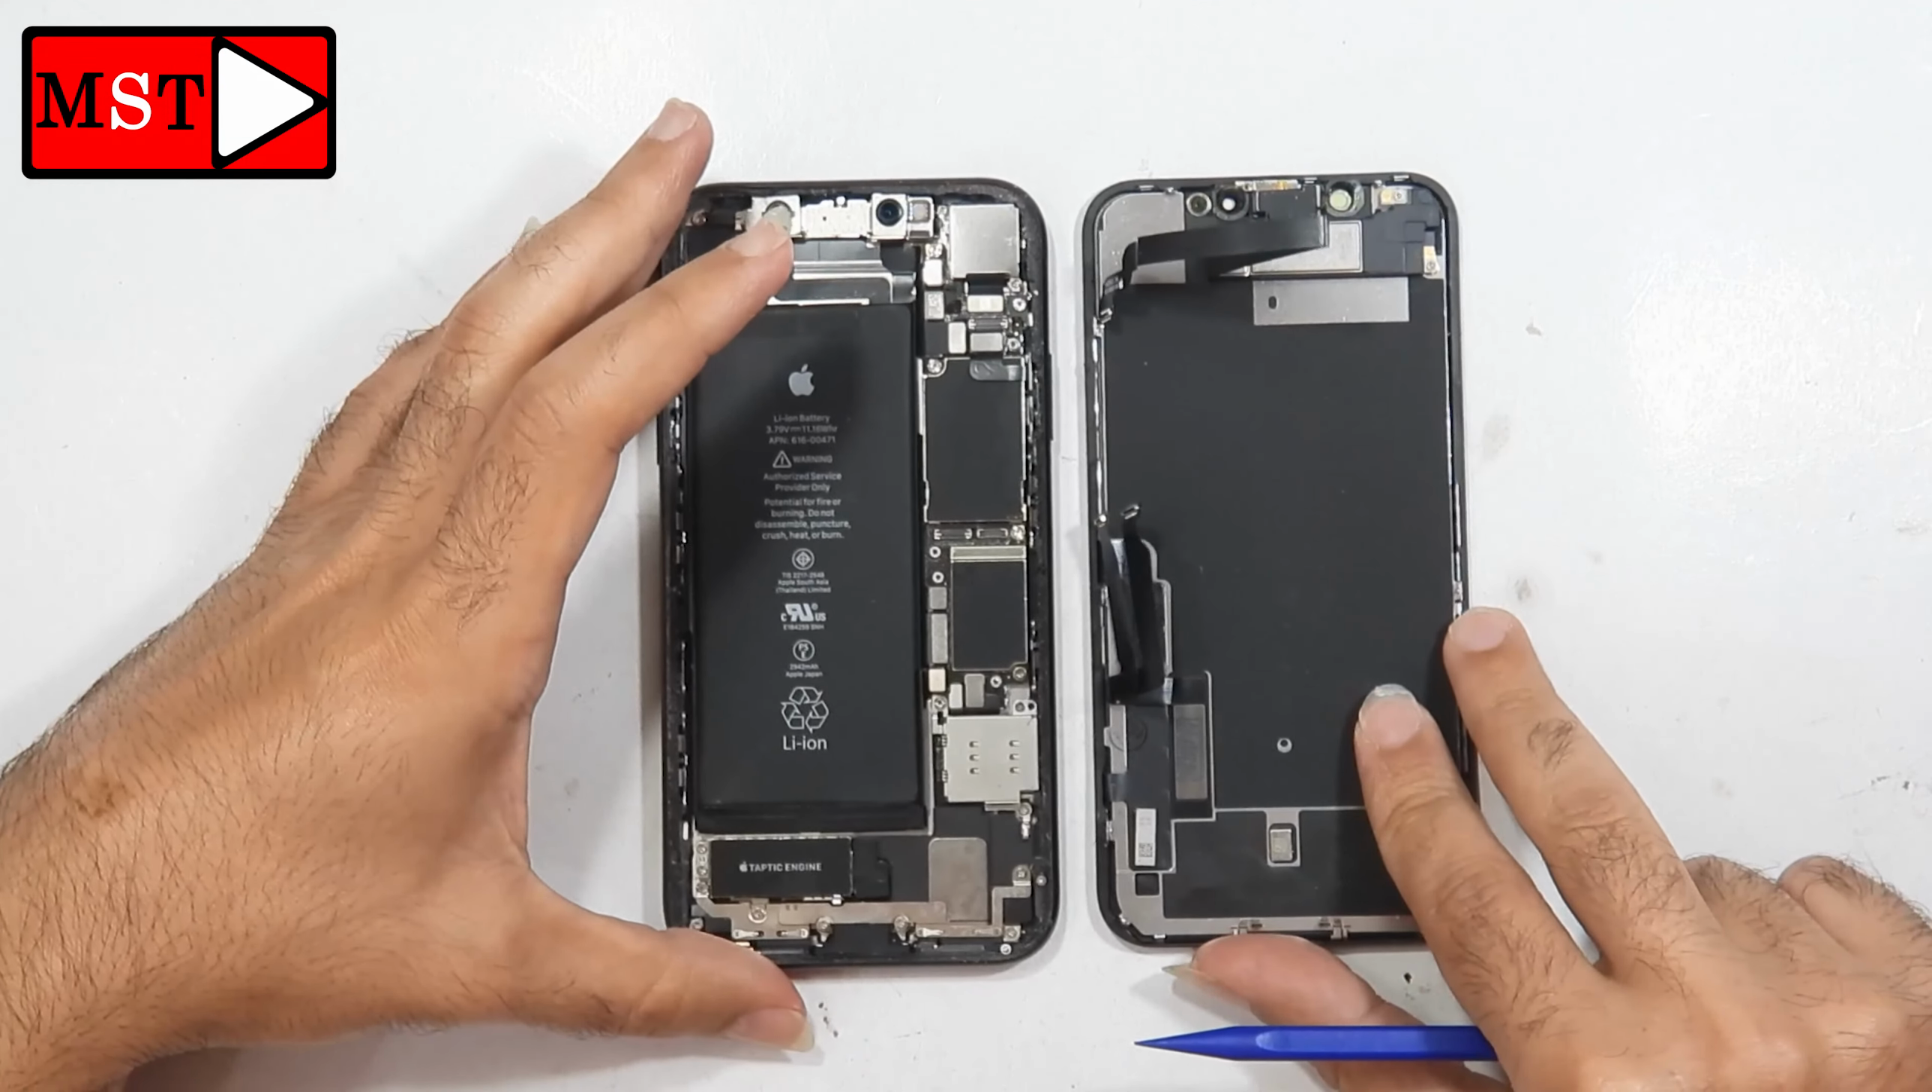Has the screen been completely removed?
Yes.